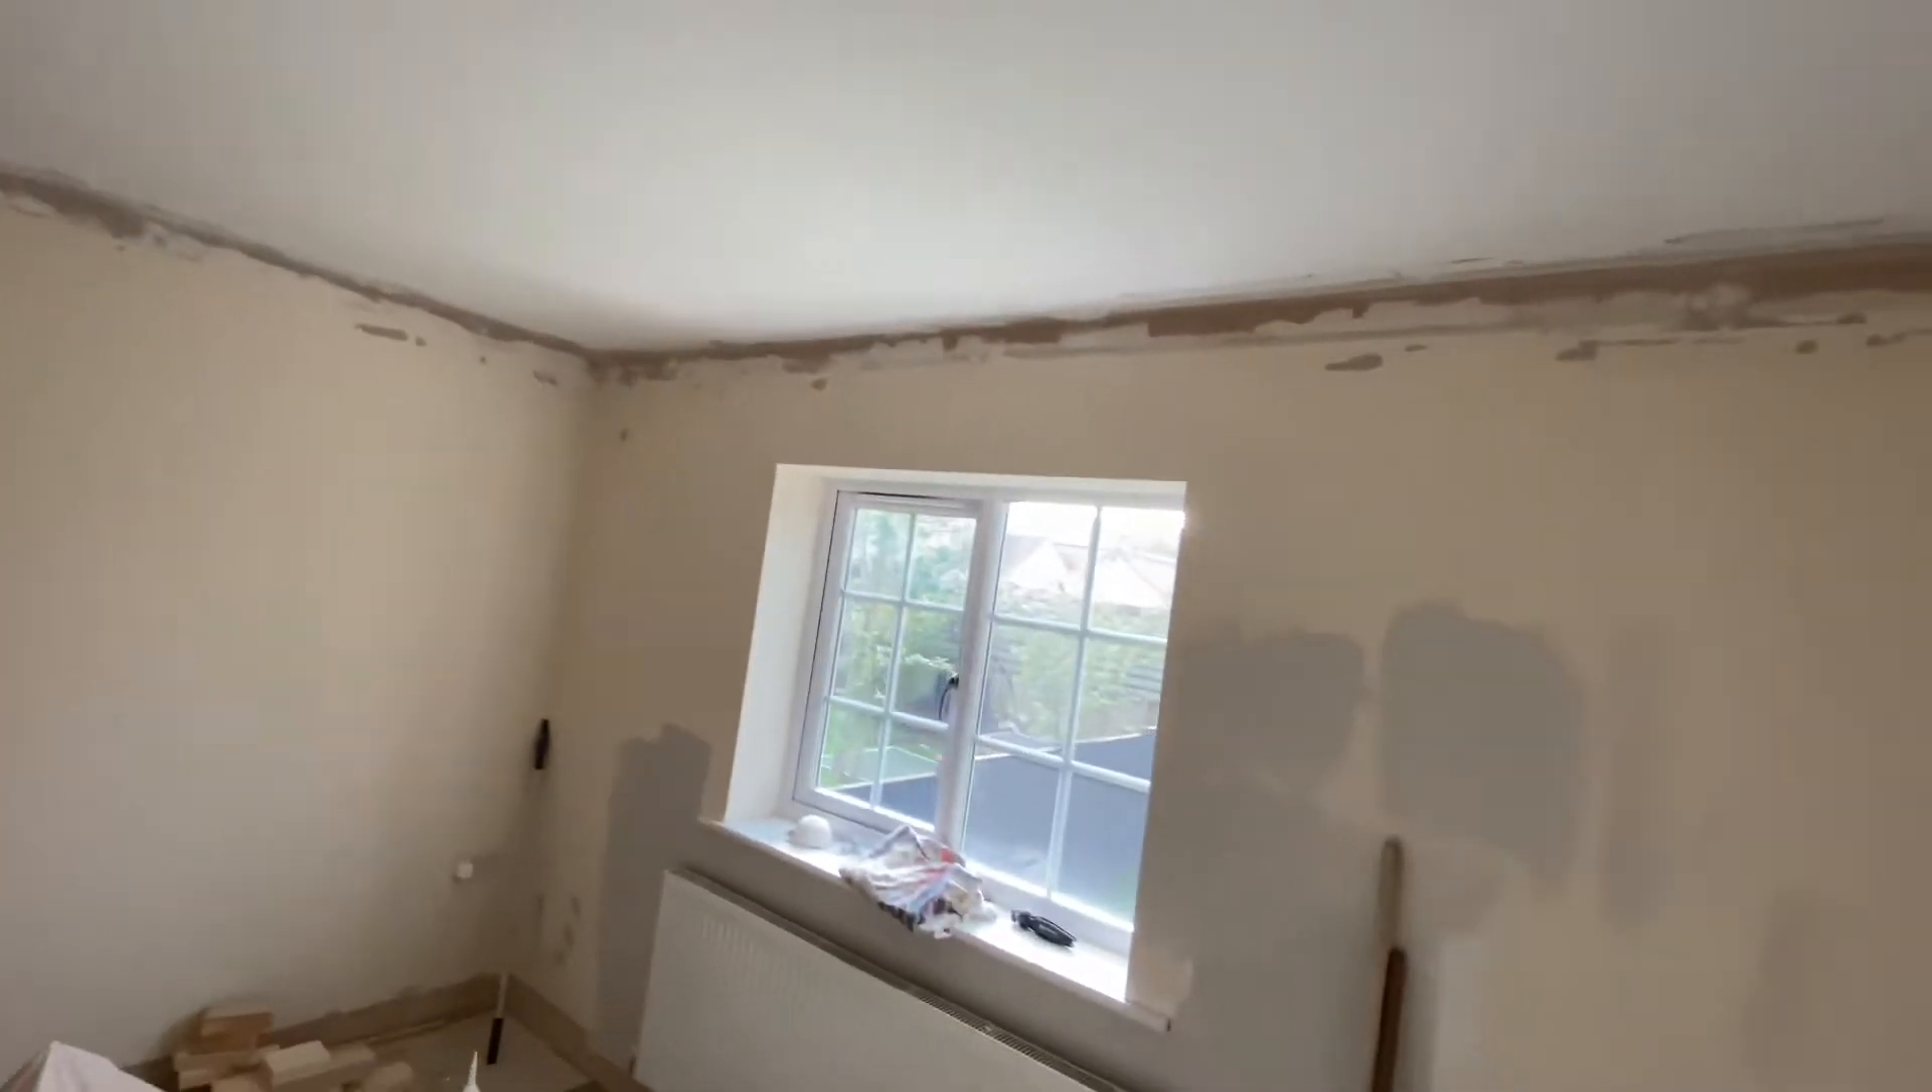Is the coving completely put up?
No.